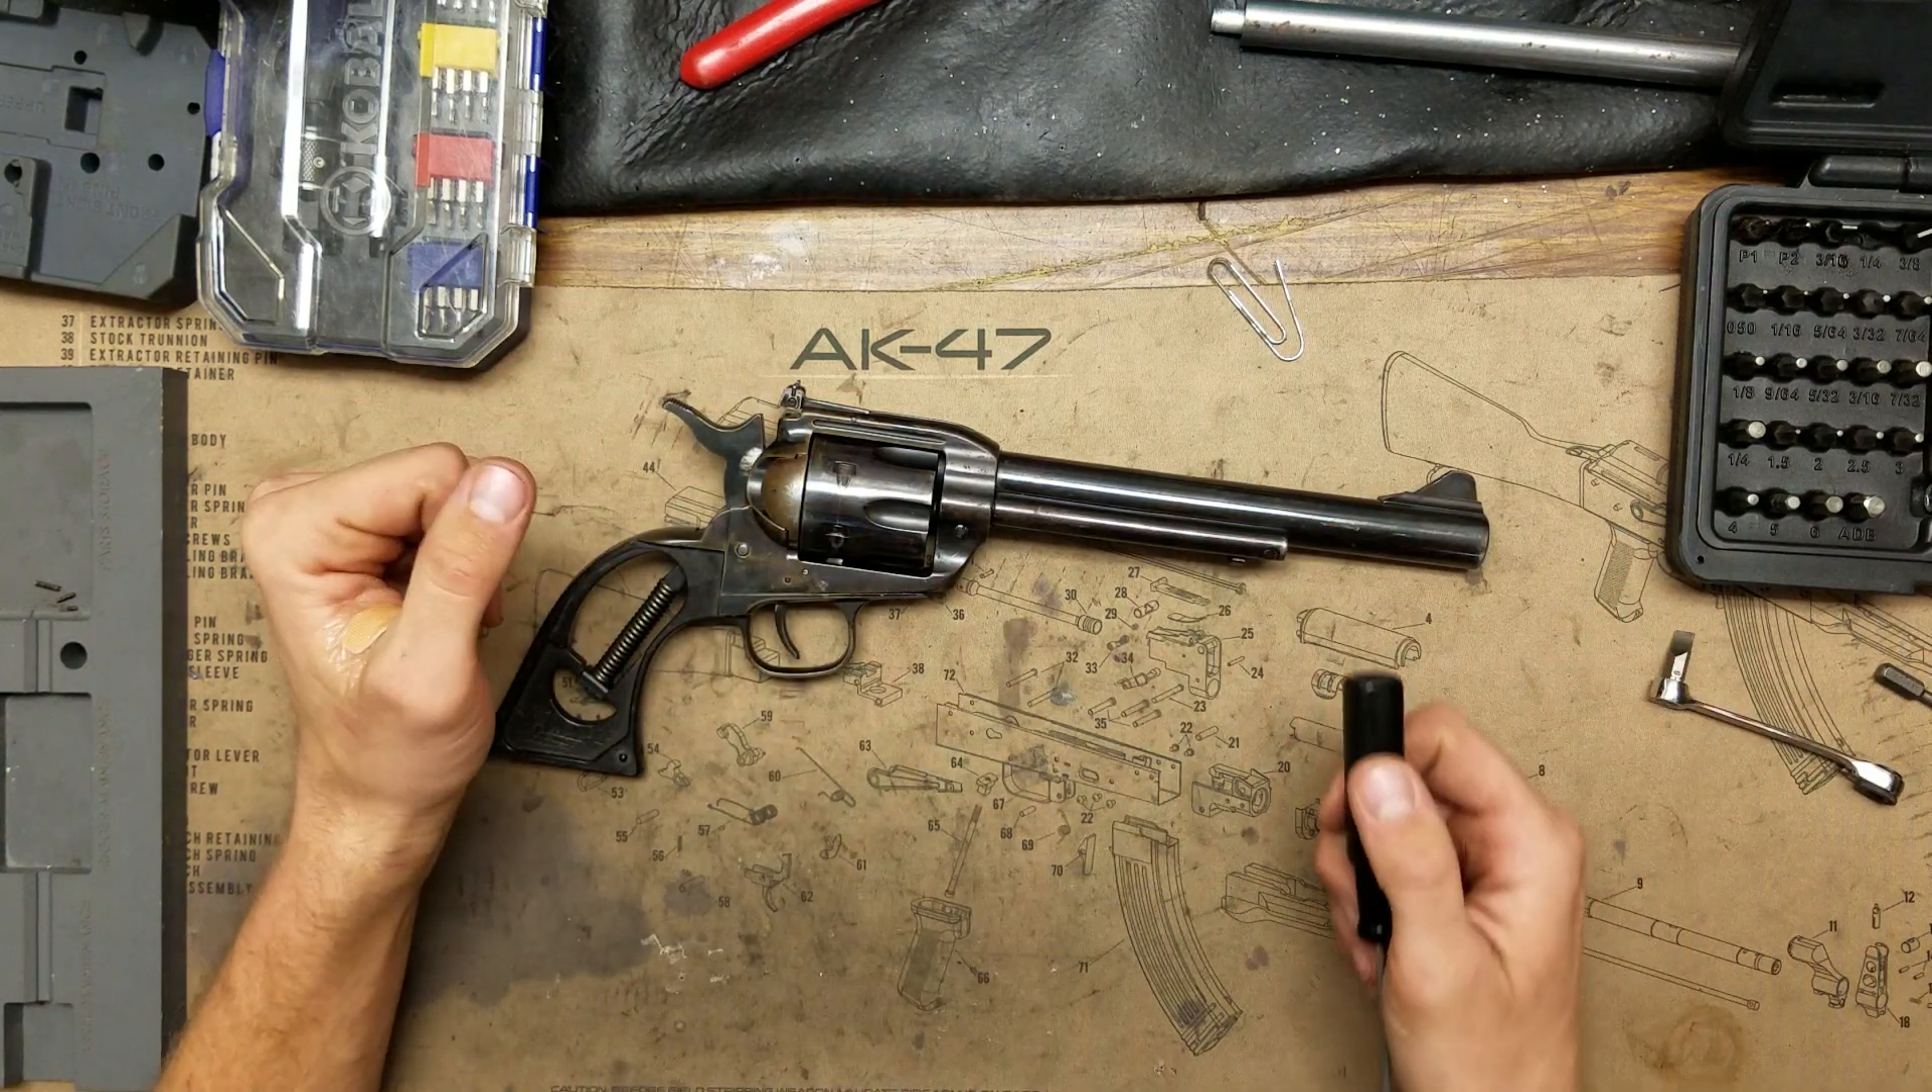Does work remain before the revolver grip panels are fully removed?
No.